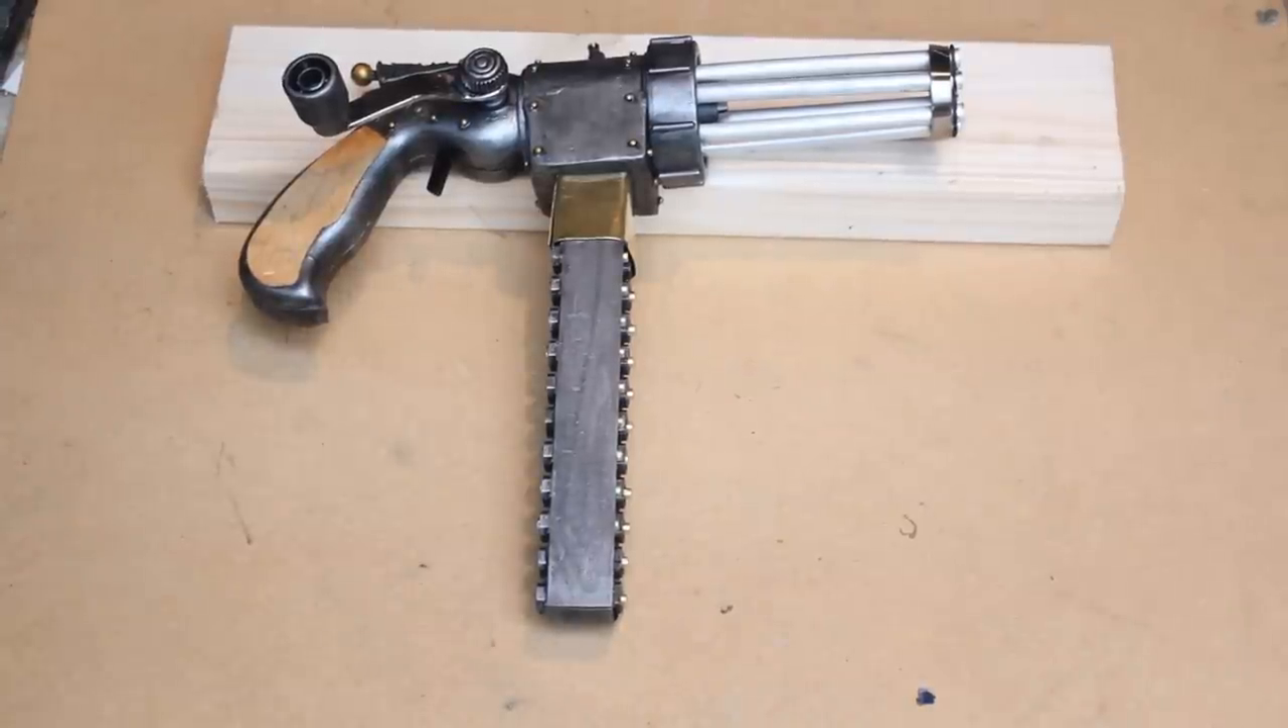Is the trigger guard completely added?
No.